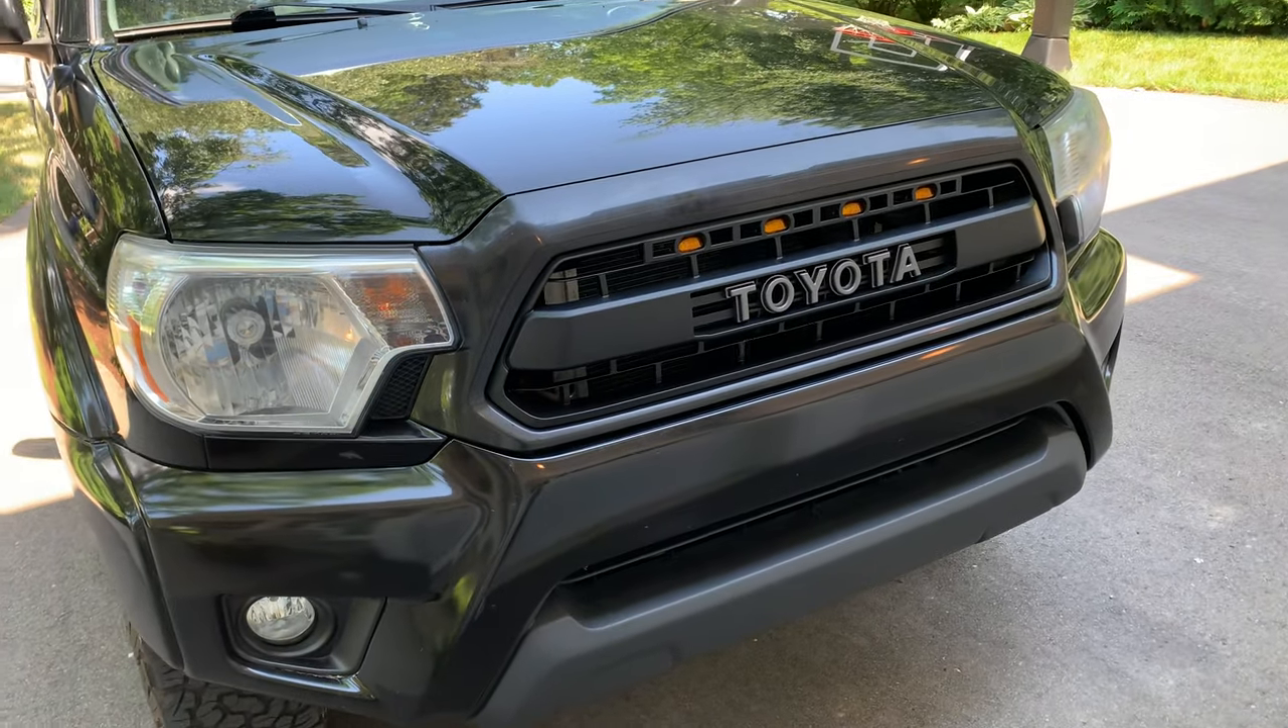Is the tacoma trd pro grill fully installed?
Yes.